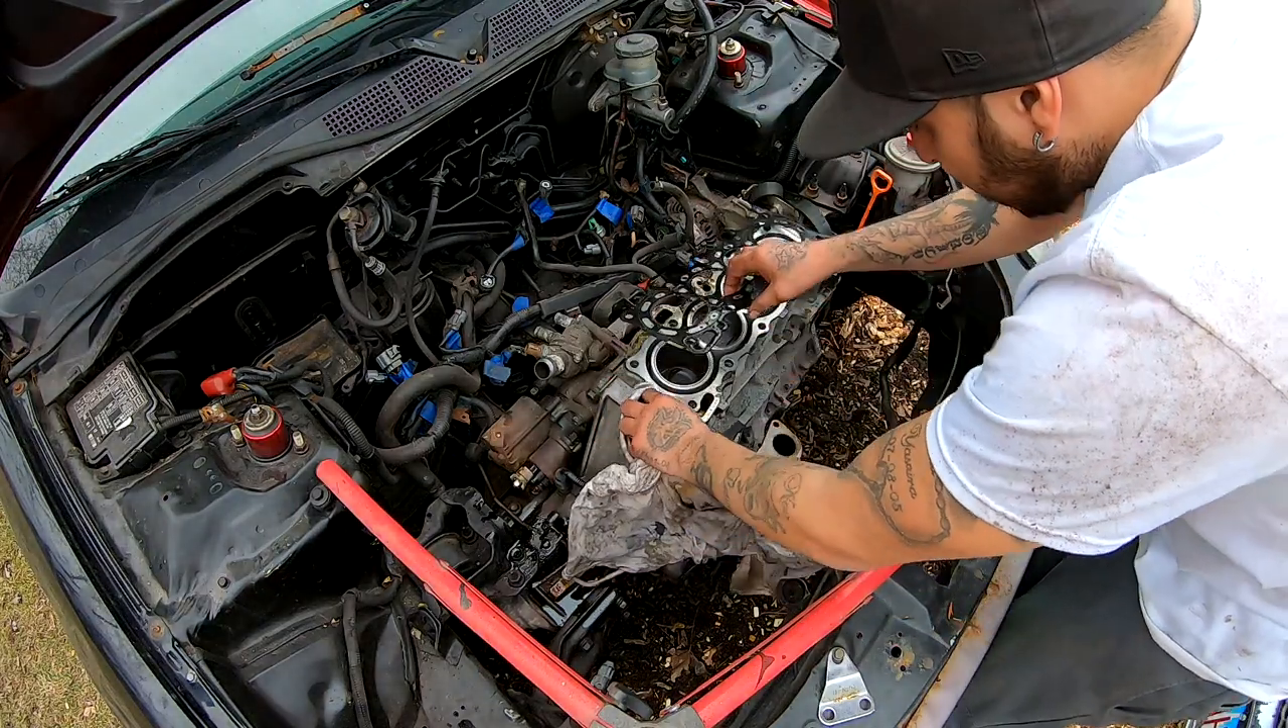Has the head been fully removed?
Yes.